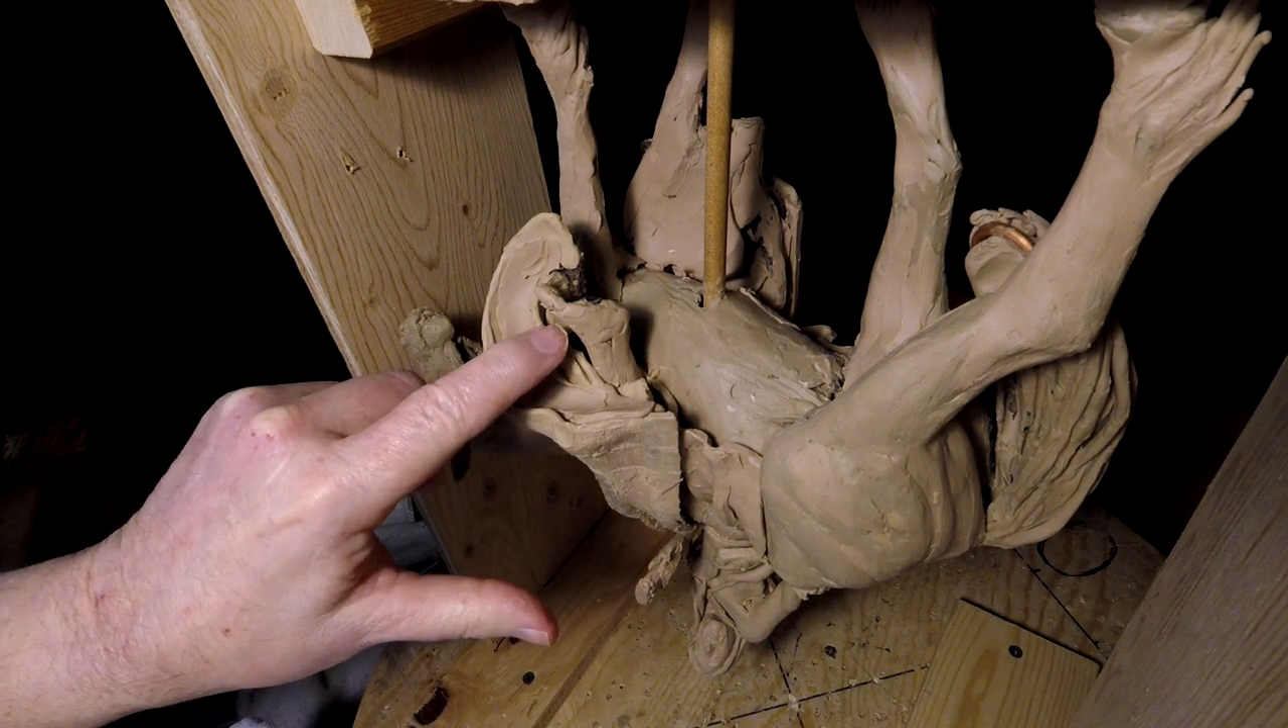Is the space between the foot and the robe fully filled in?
No.